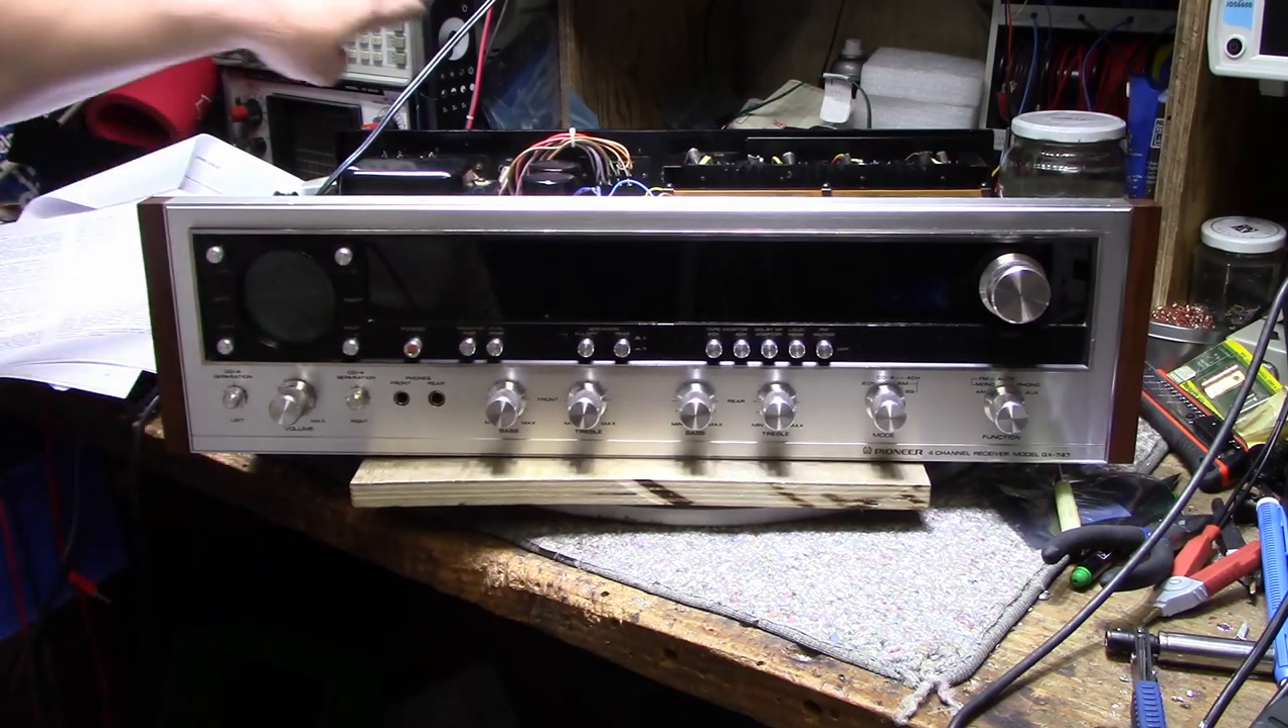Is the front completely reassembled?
Yes.